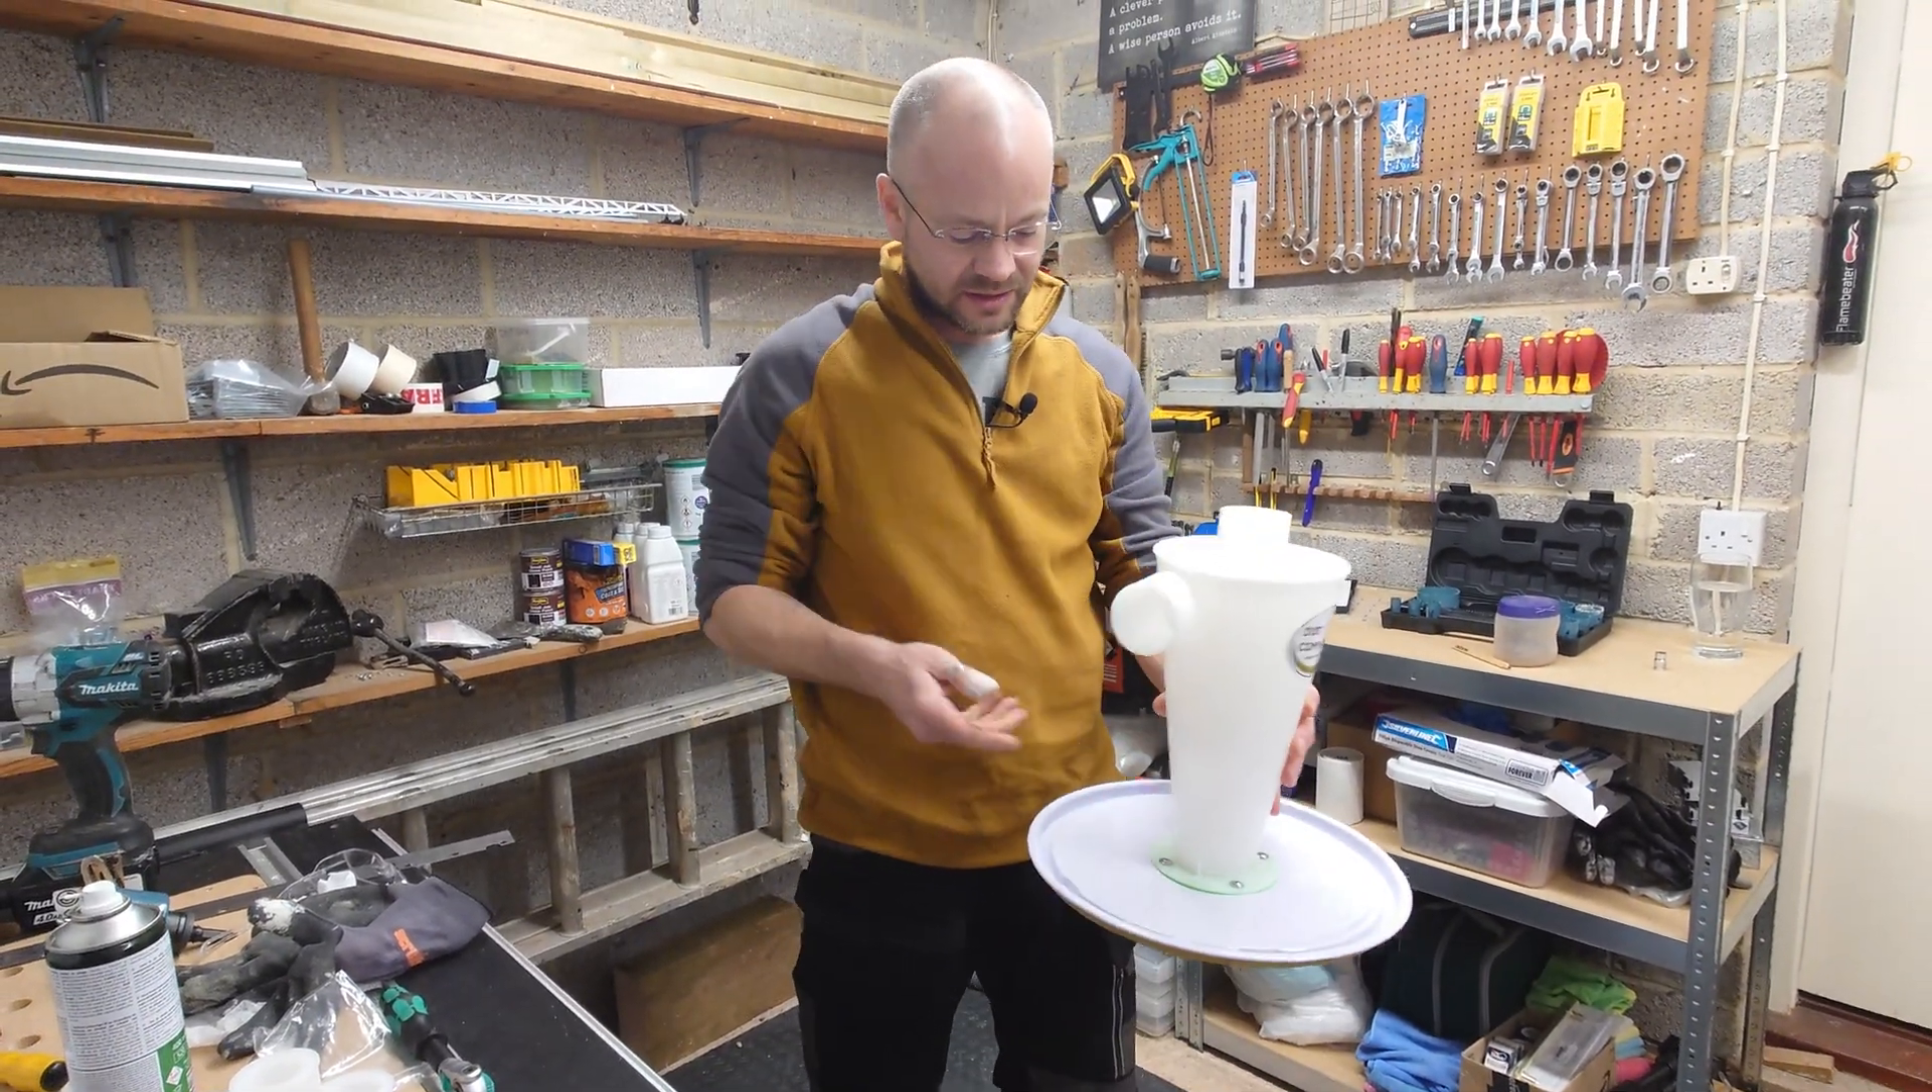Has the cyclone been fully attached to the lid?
Yes.